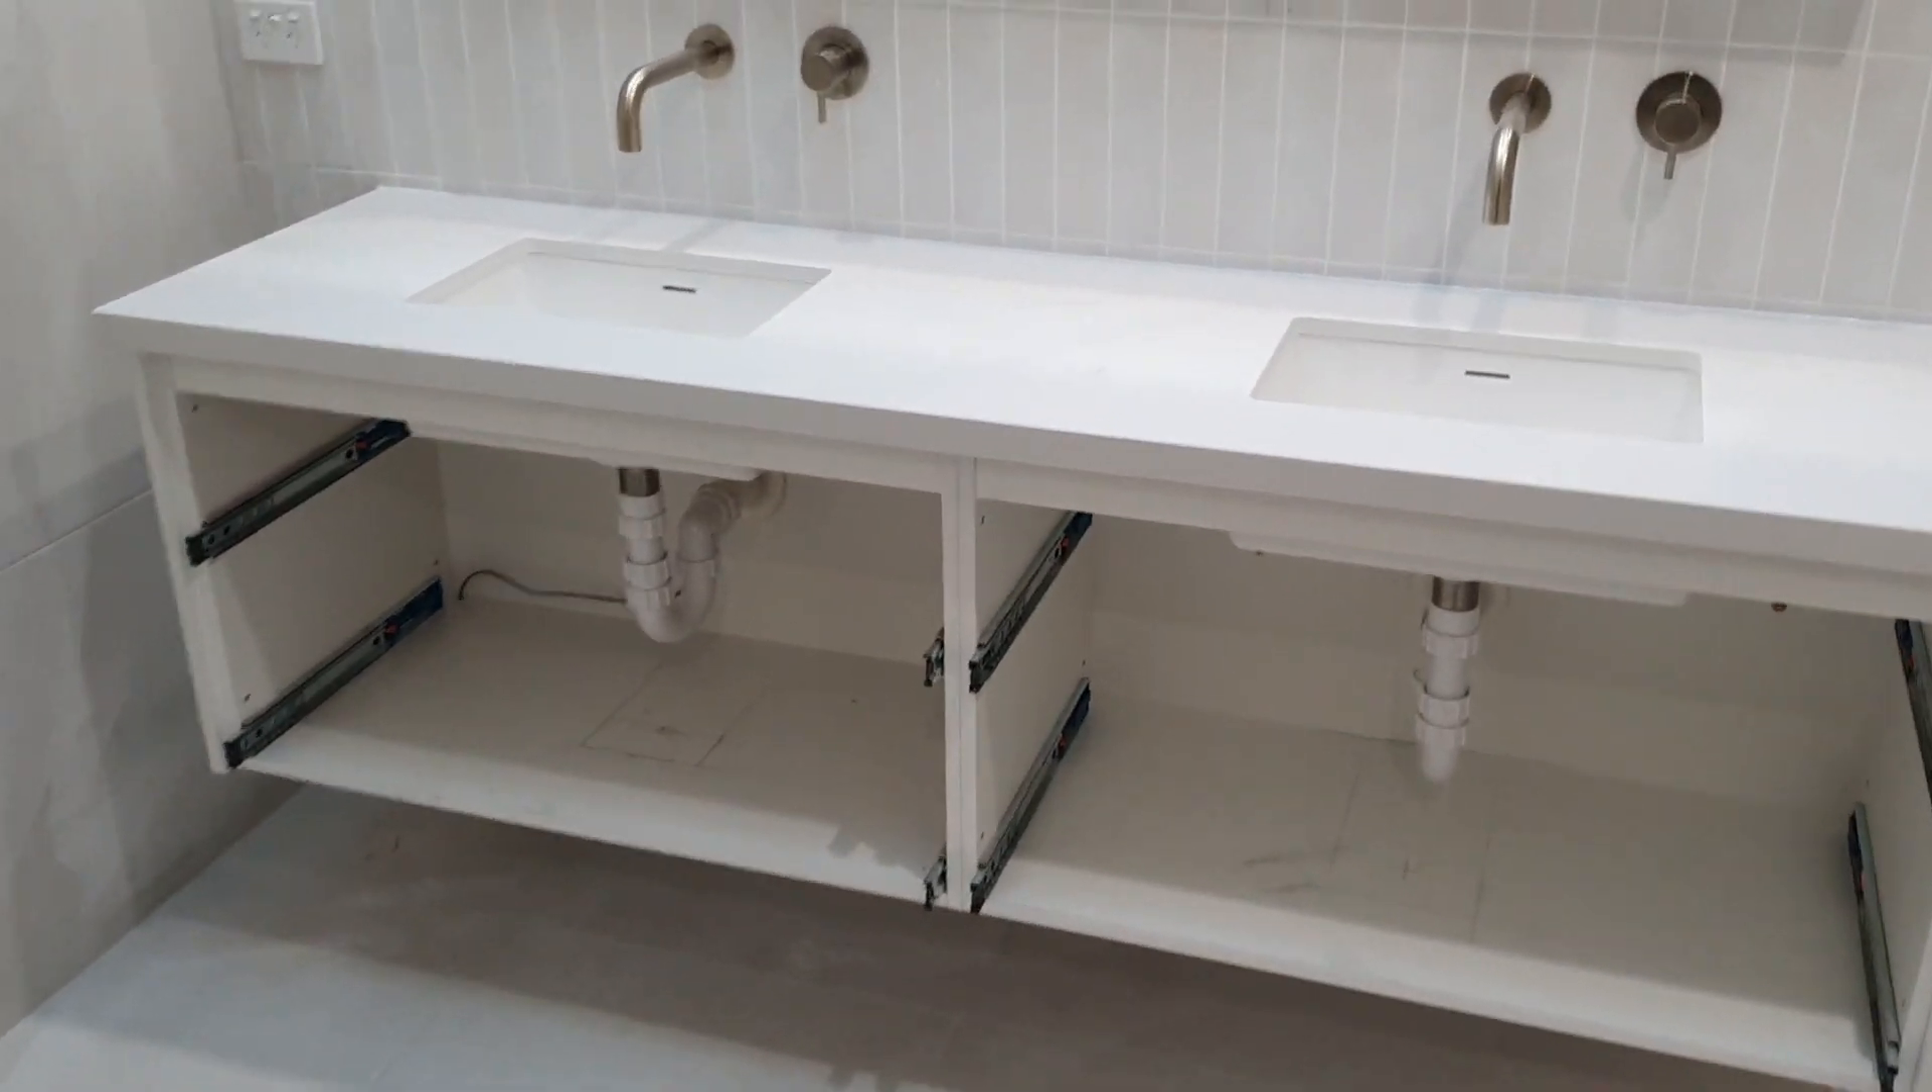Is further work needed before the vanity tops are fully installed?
No.